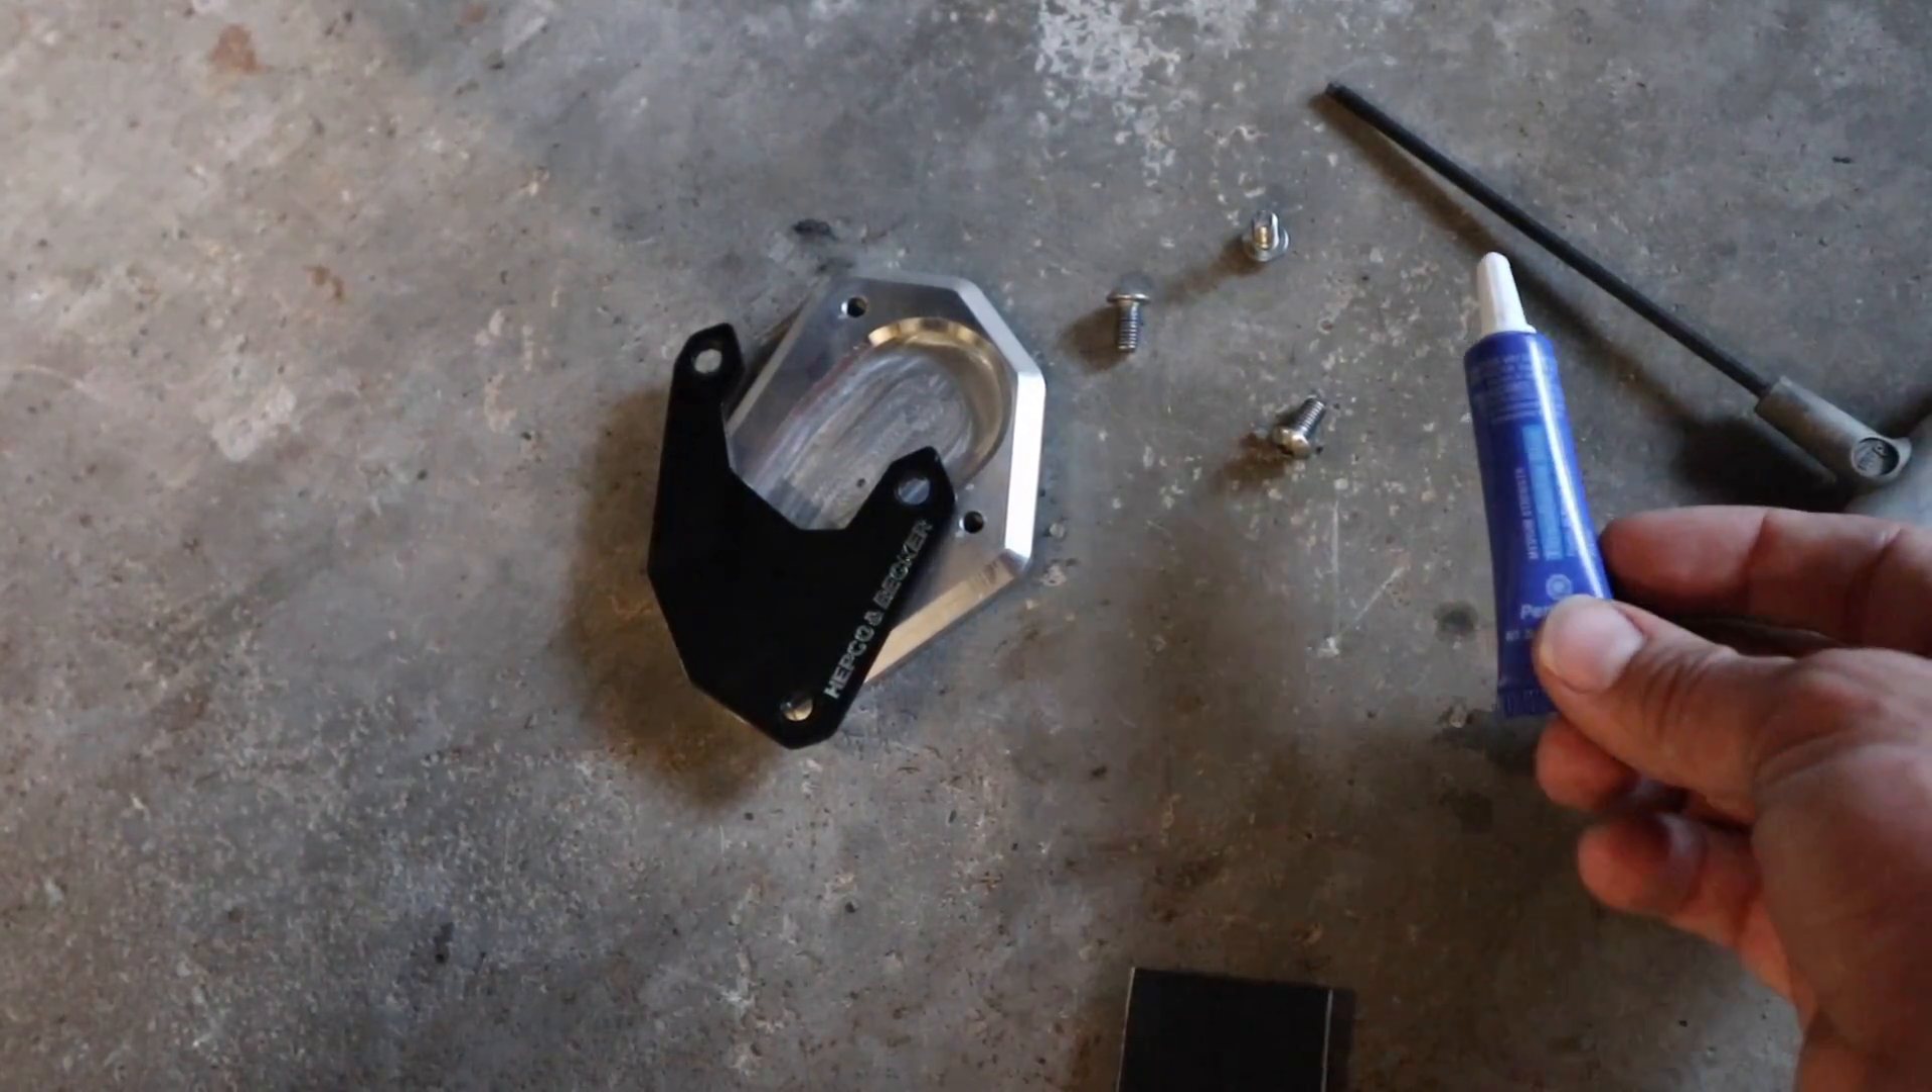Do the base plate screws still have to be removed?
No.